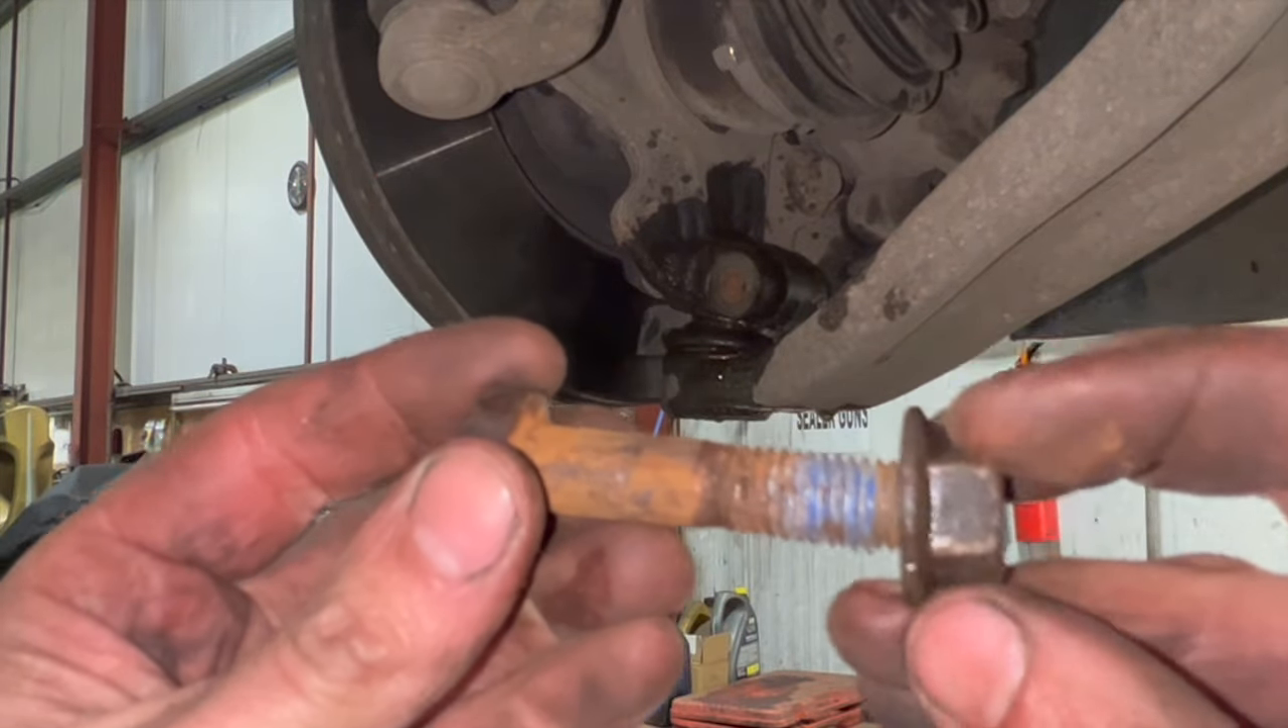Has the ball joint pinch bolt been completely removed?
Yes.